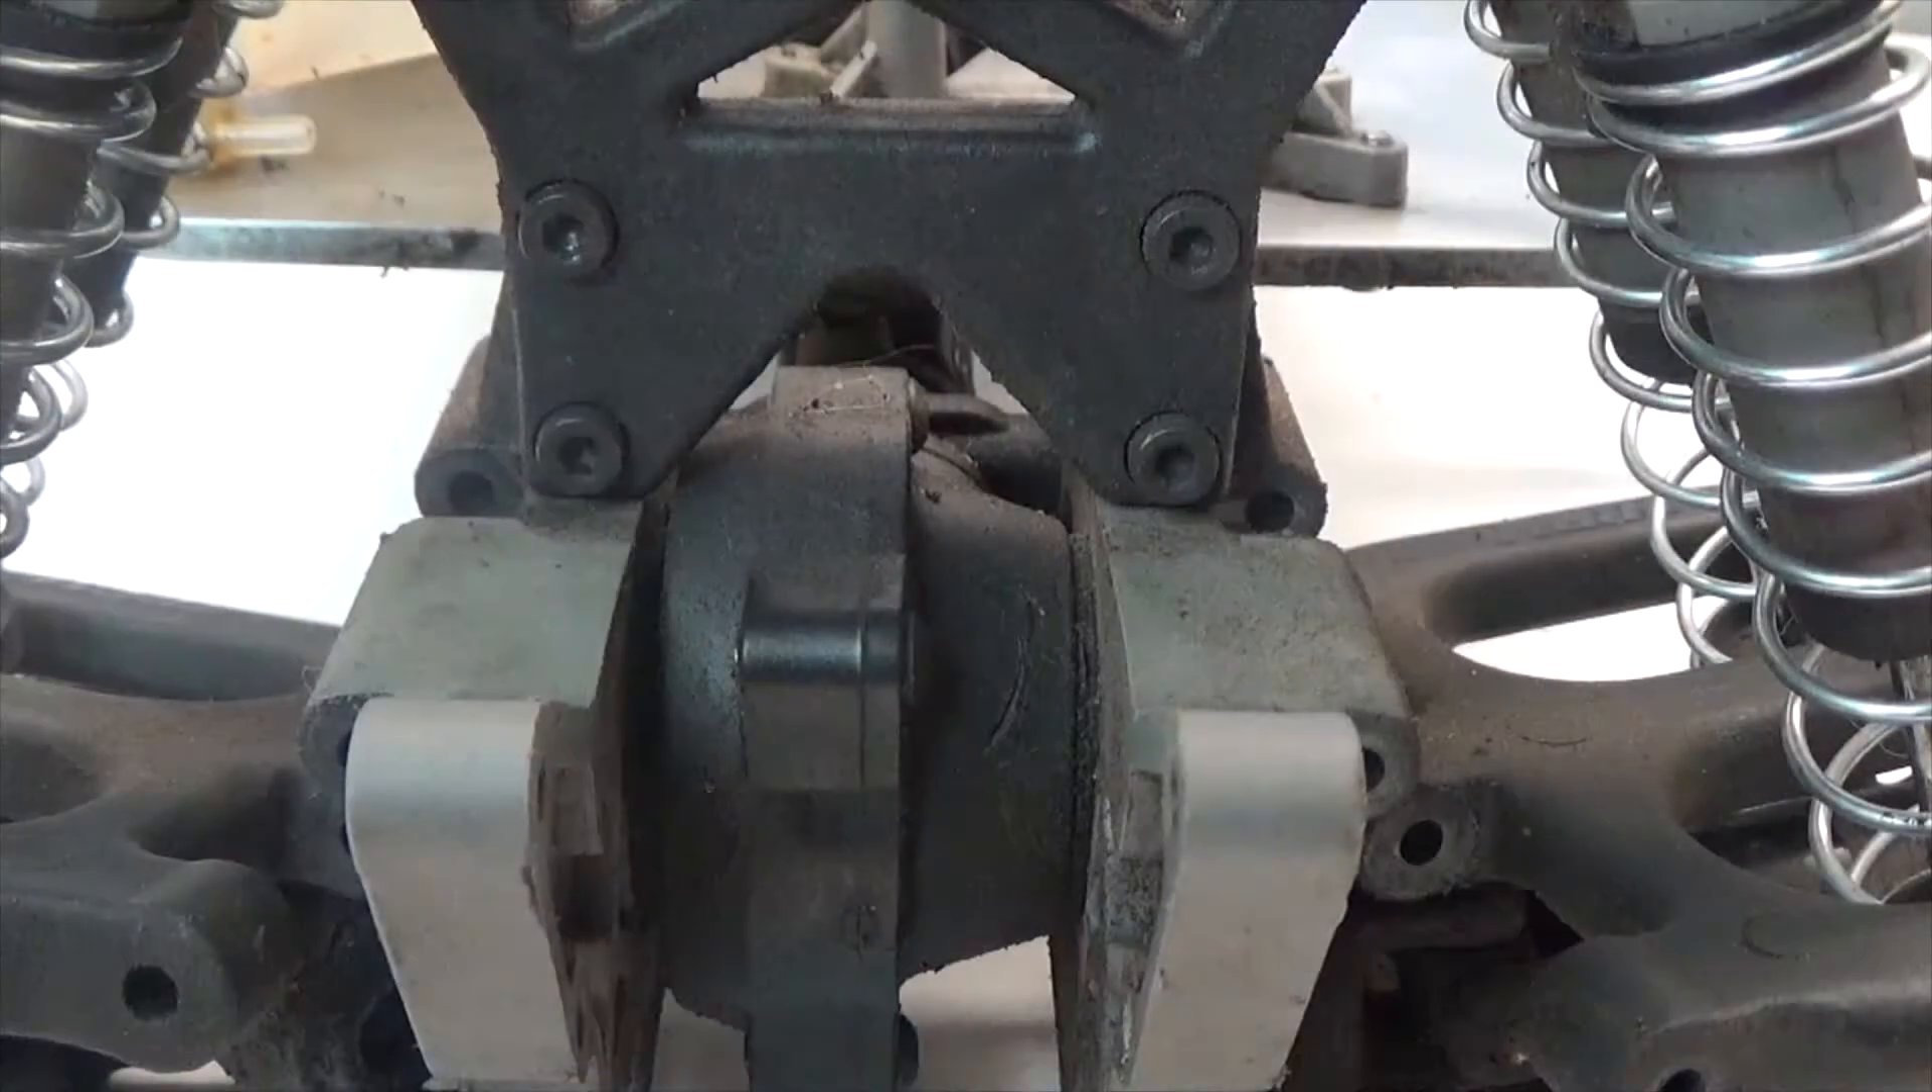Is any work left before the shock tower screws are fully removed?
Yes.